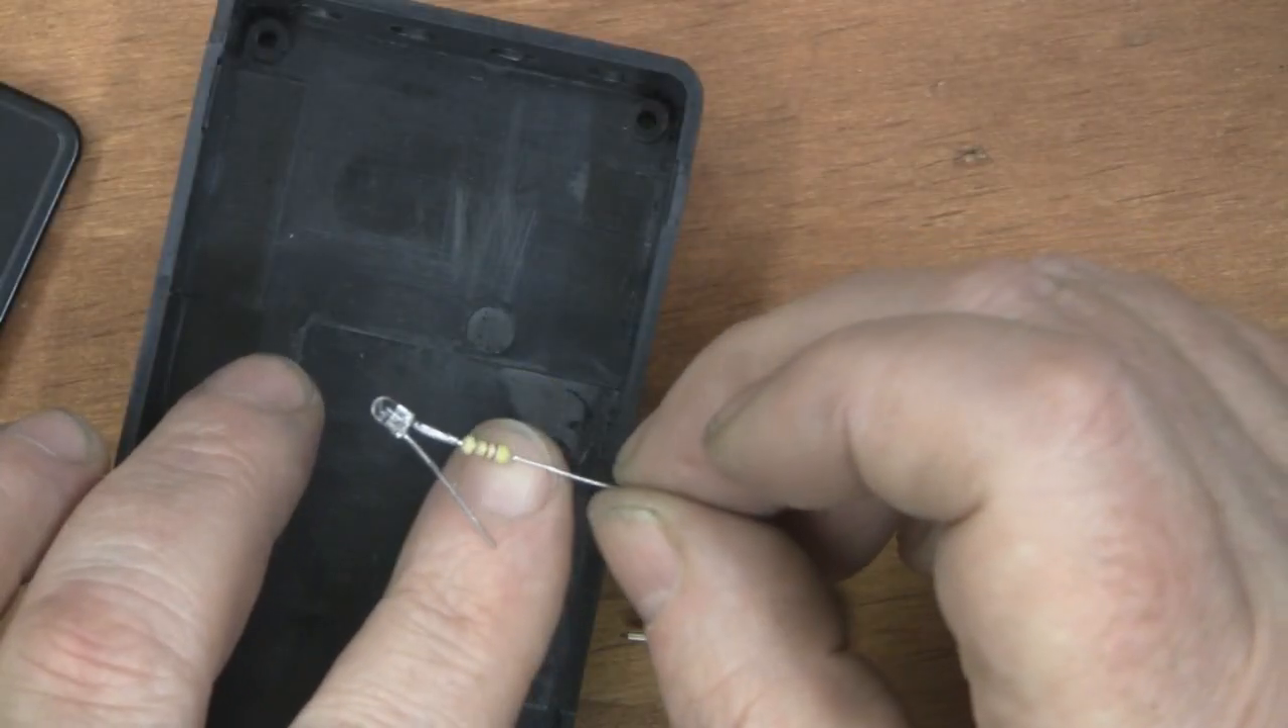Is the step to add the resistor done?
Yes.